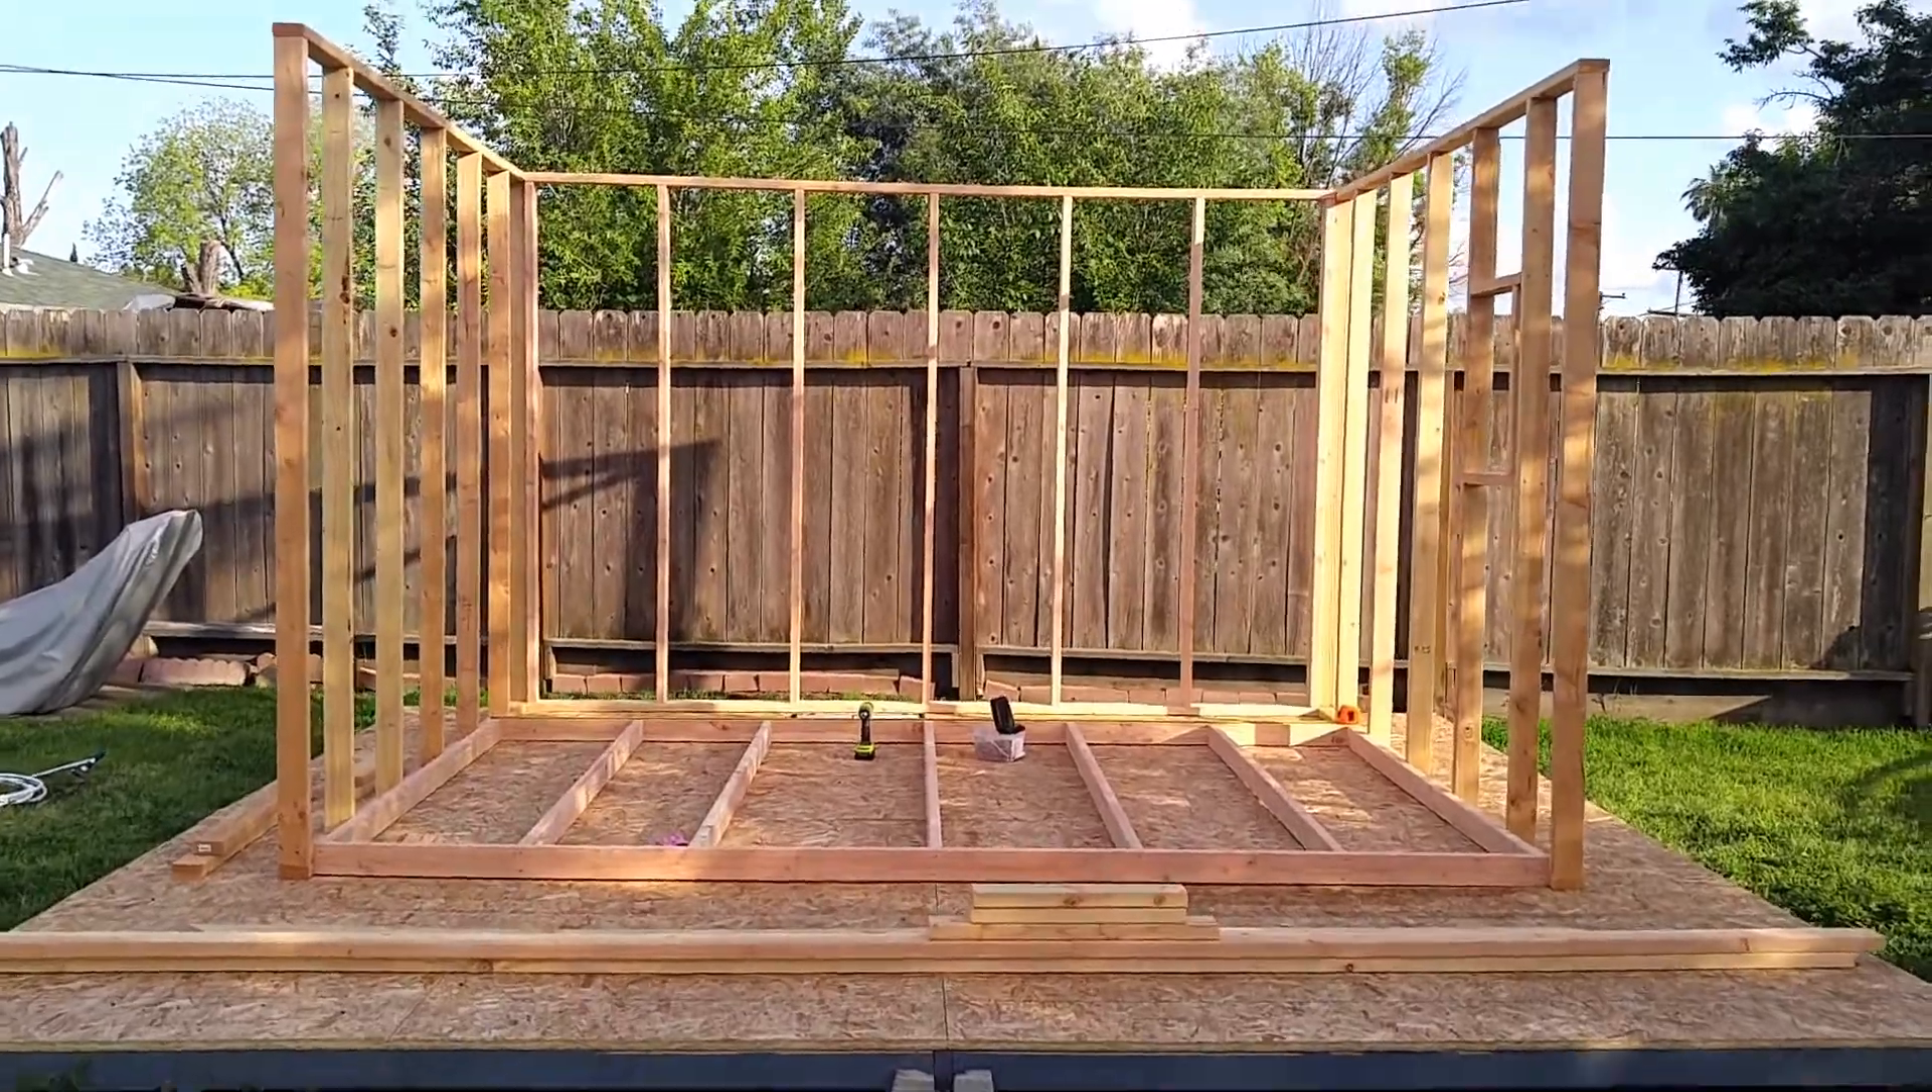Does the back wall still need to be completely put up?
No.